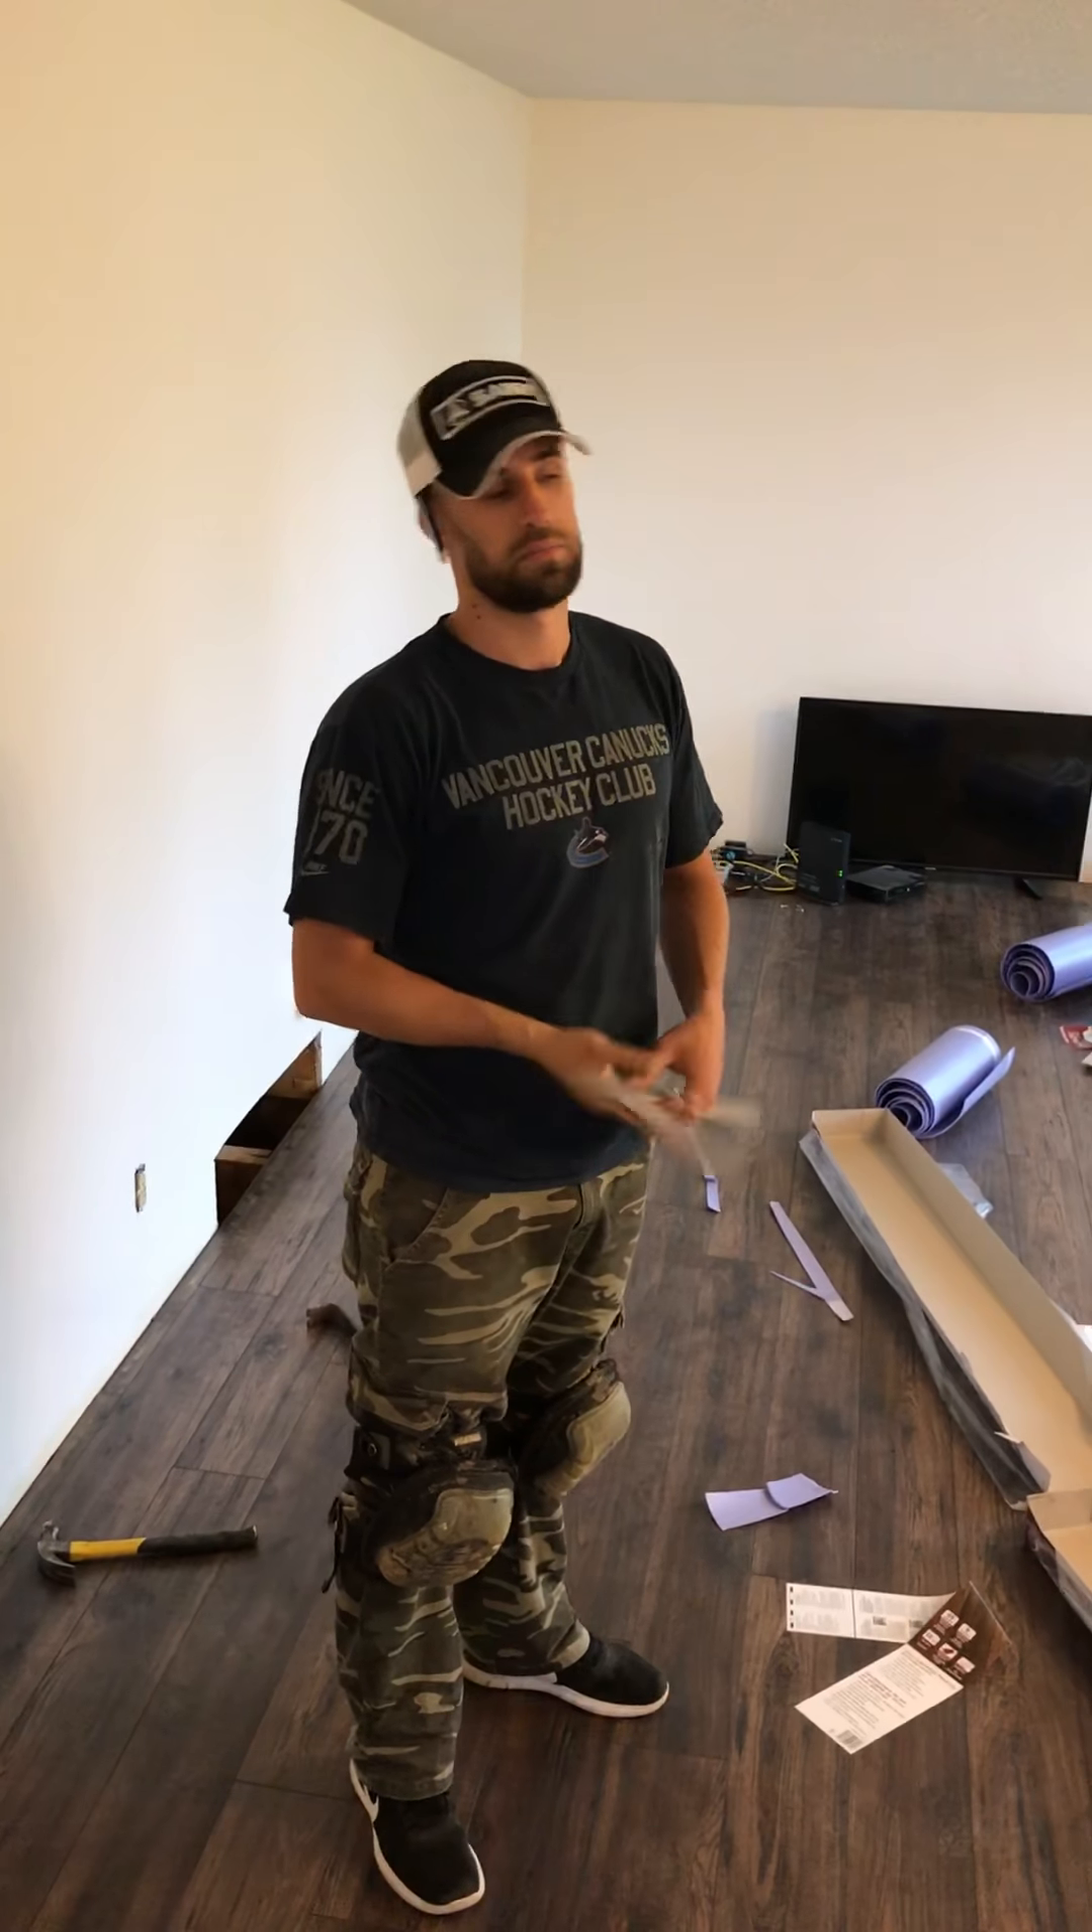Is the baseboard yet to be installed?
Yes.